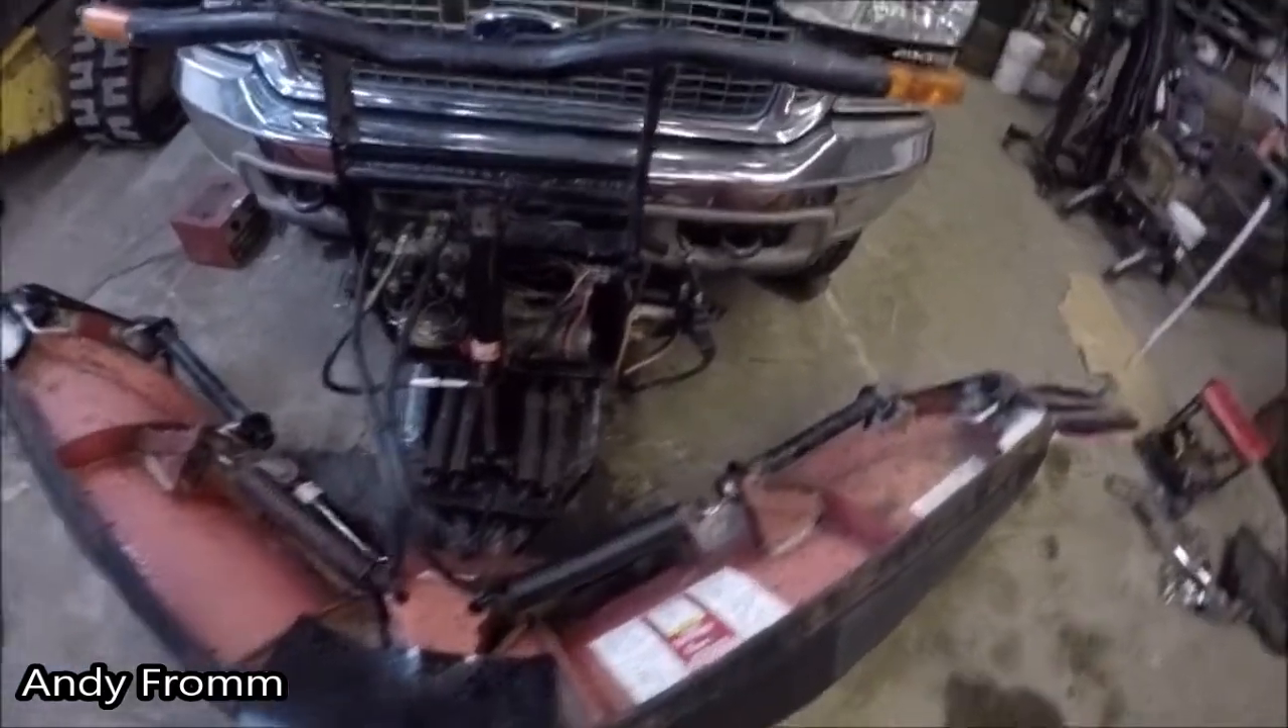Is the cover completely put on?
No.